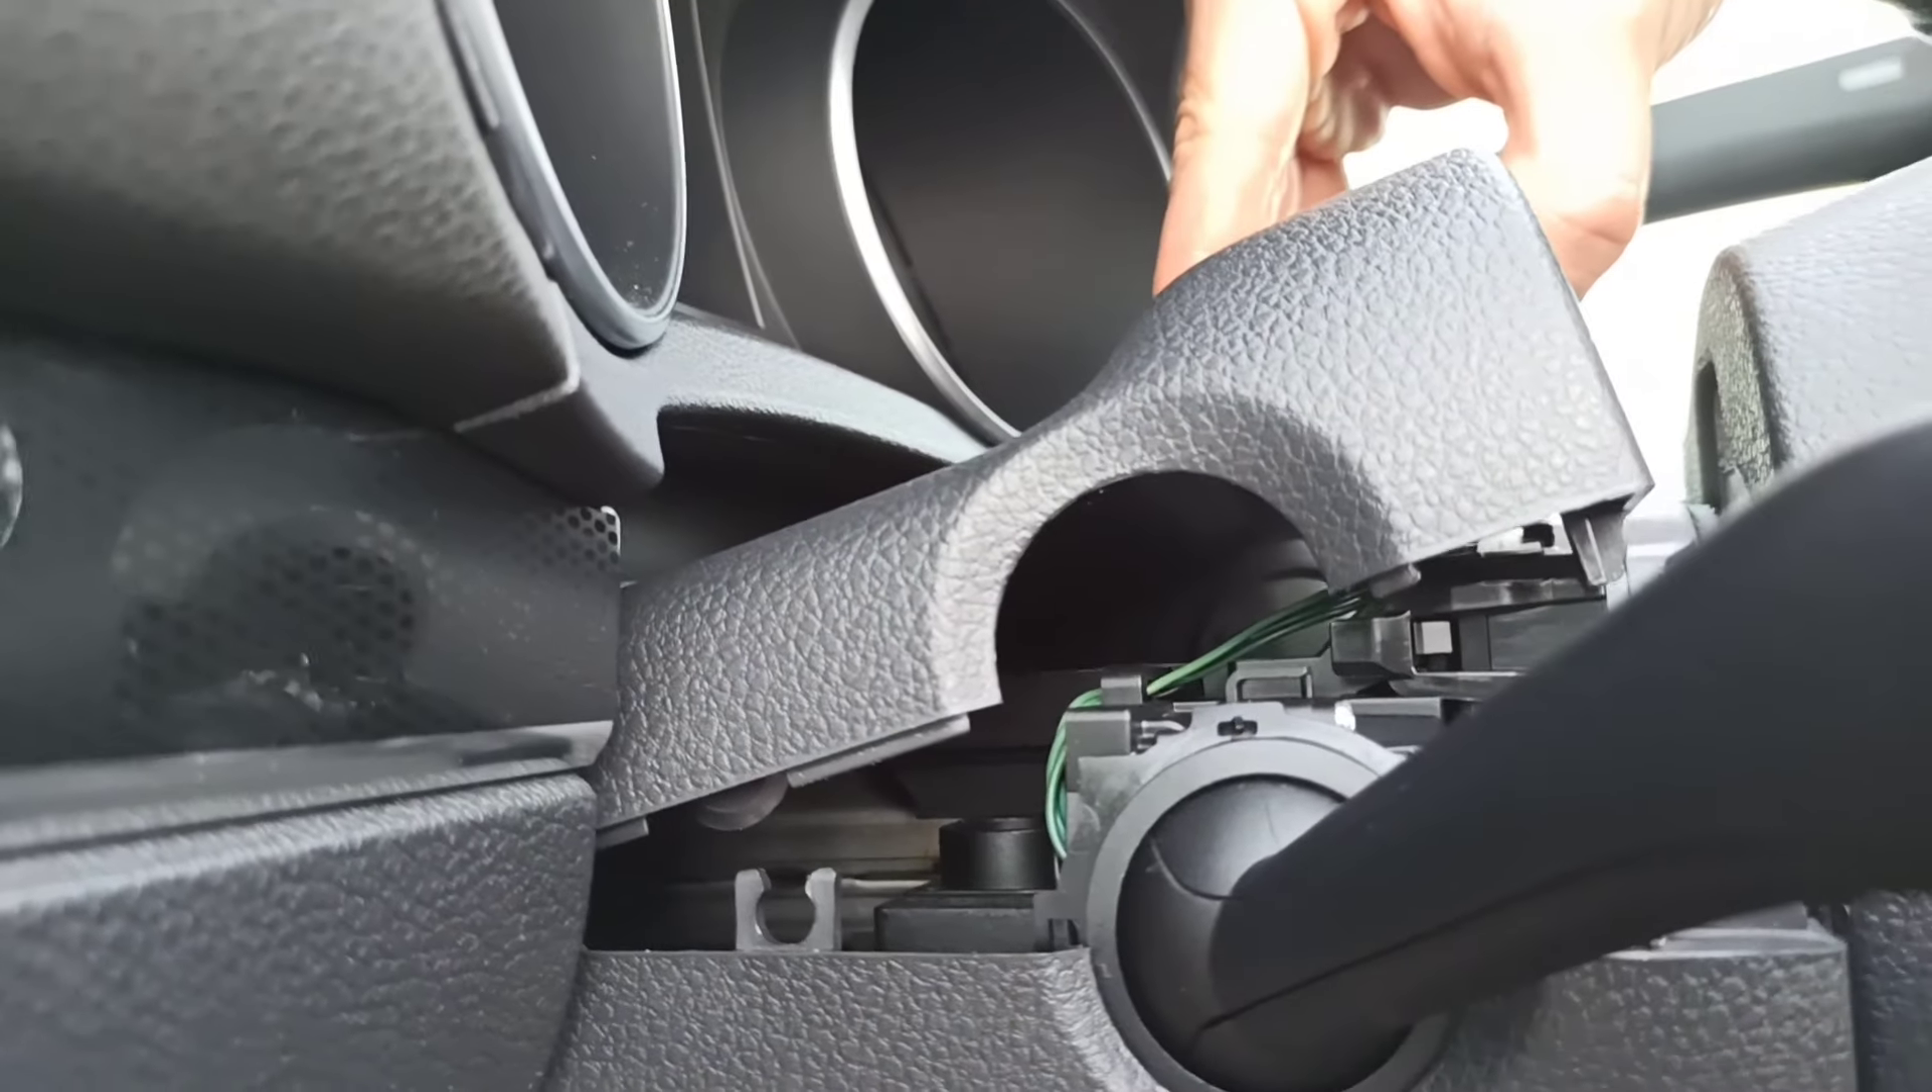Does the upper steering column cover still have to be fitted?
Yes.